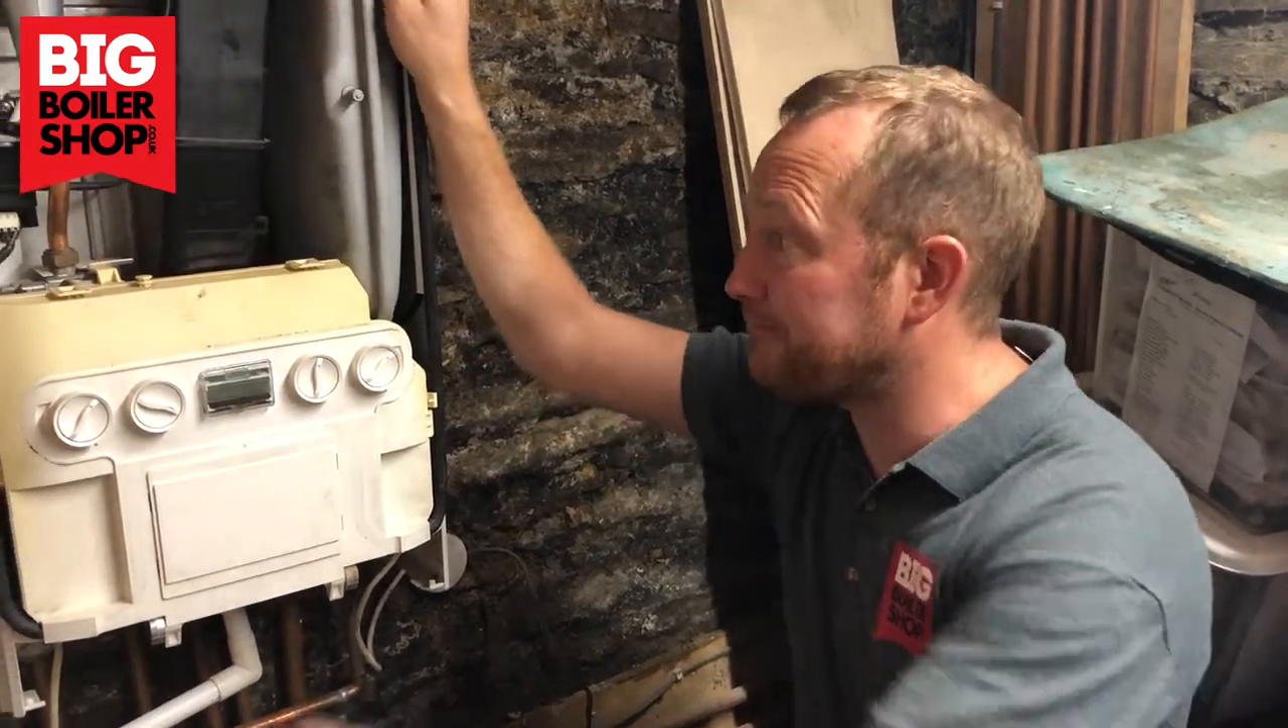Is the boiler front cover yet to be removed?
No.